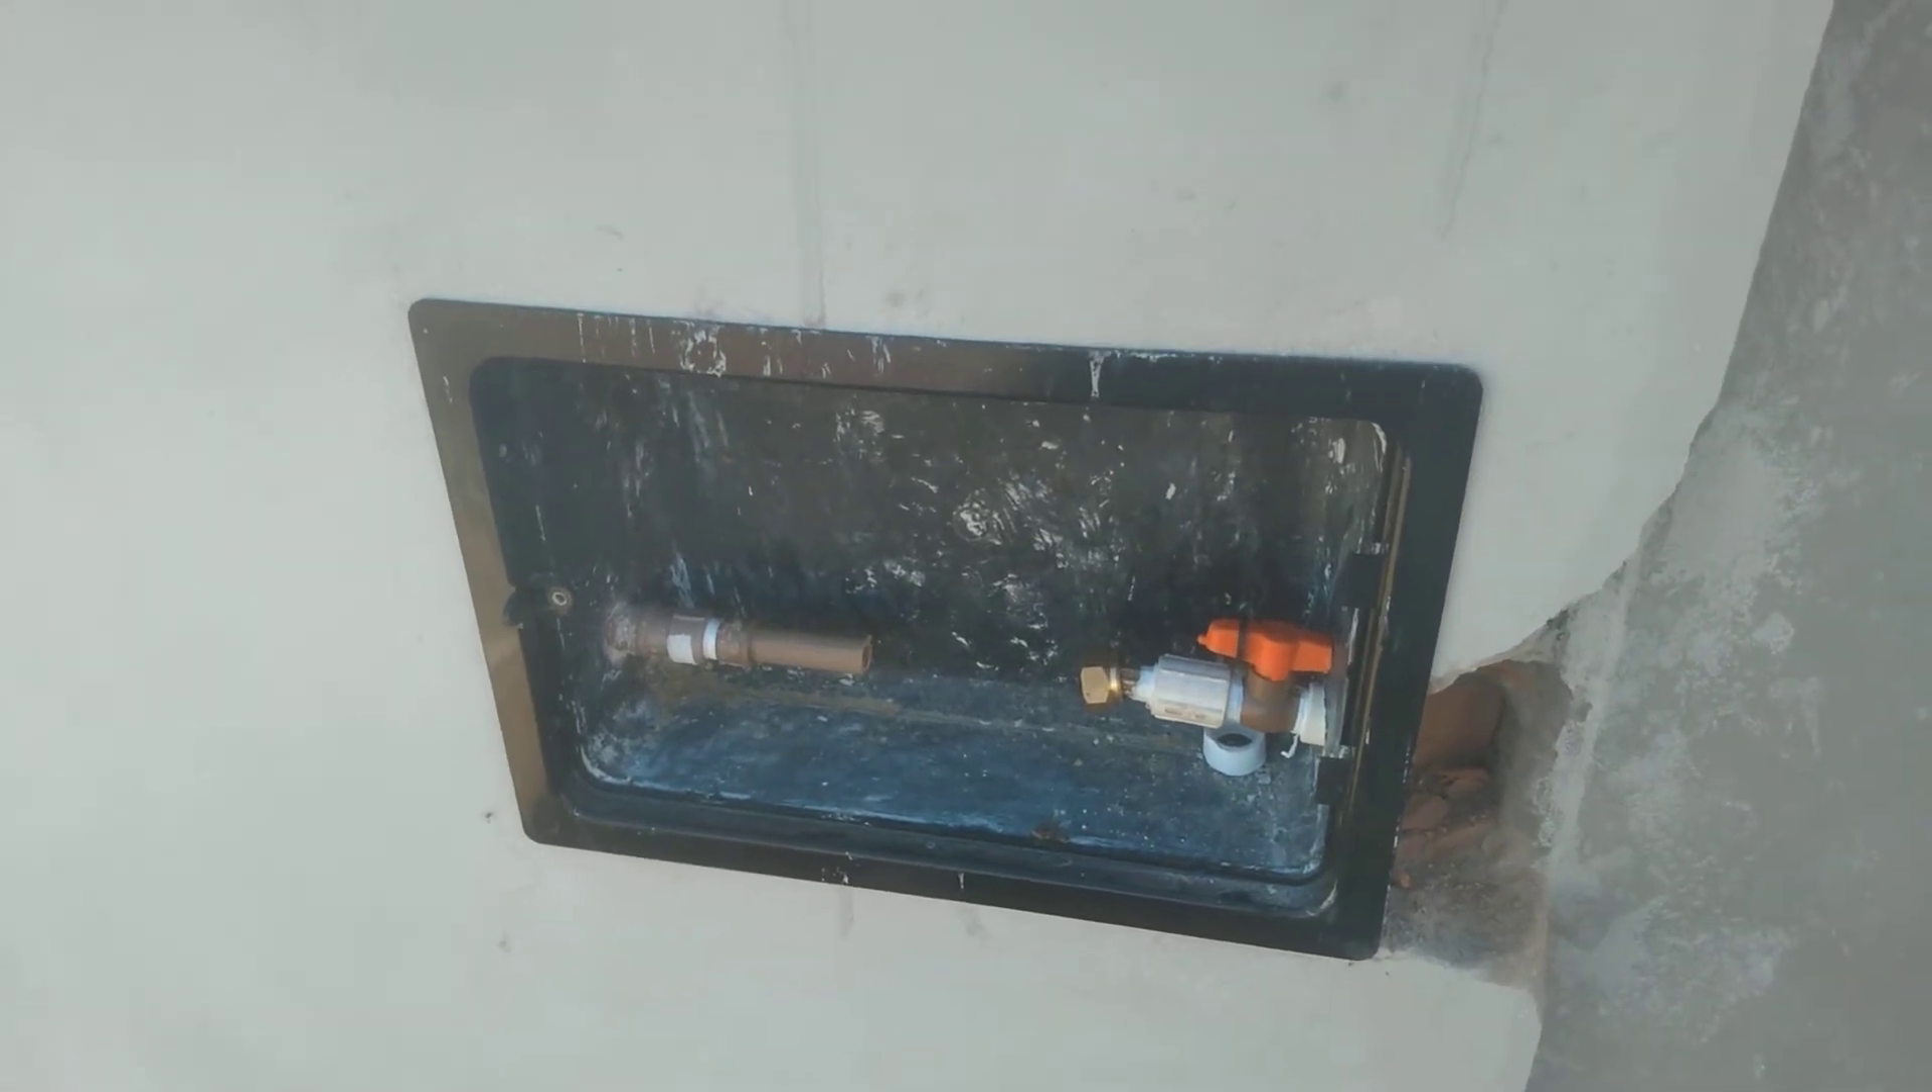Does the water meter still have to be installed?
Yes.